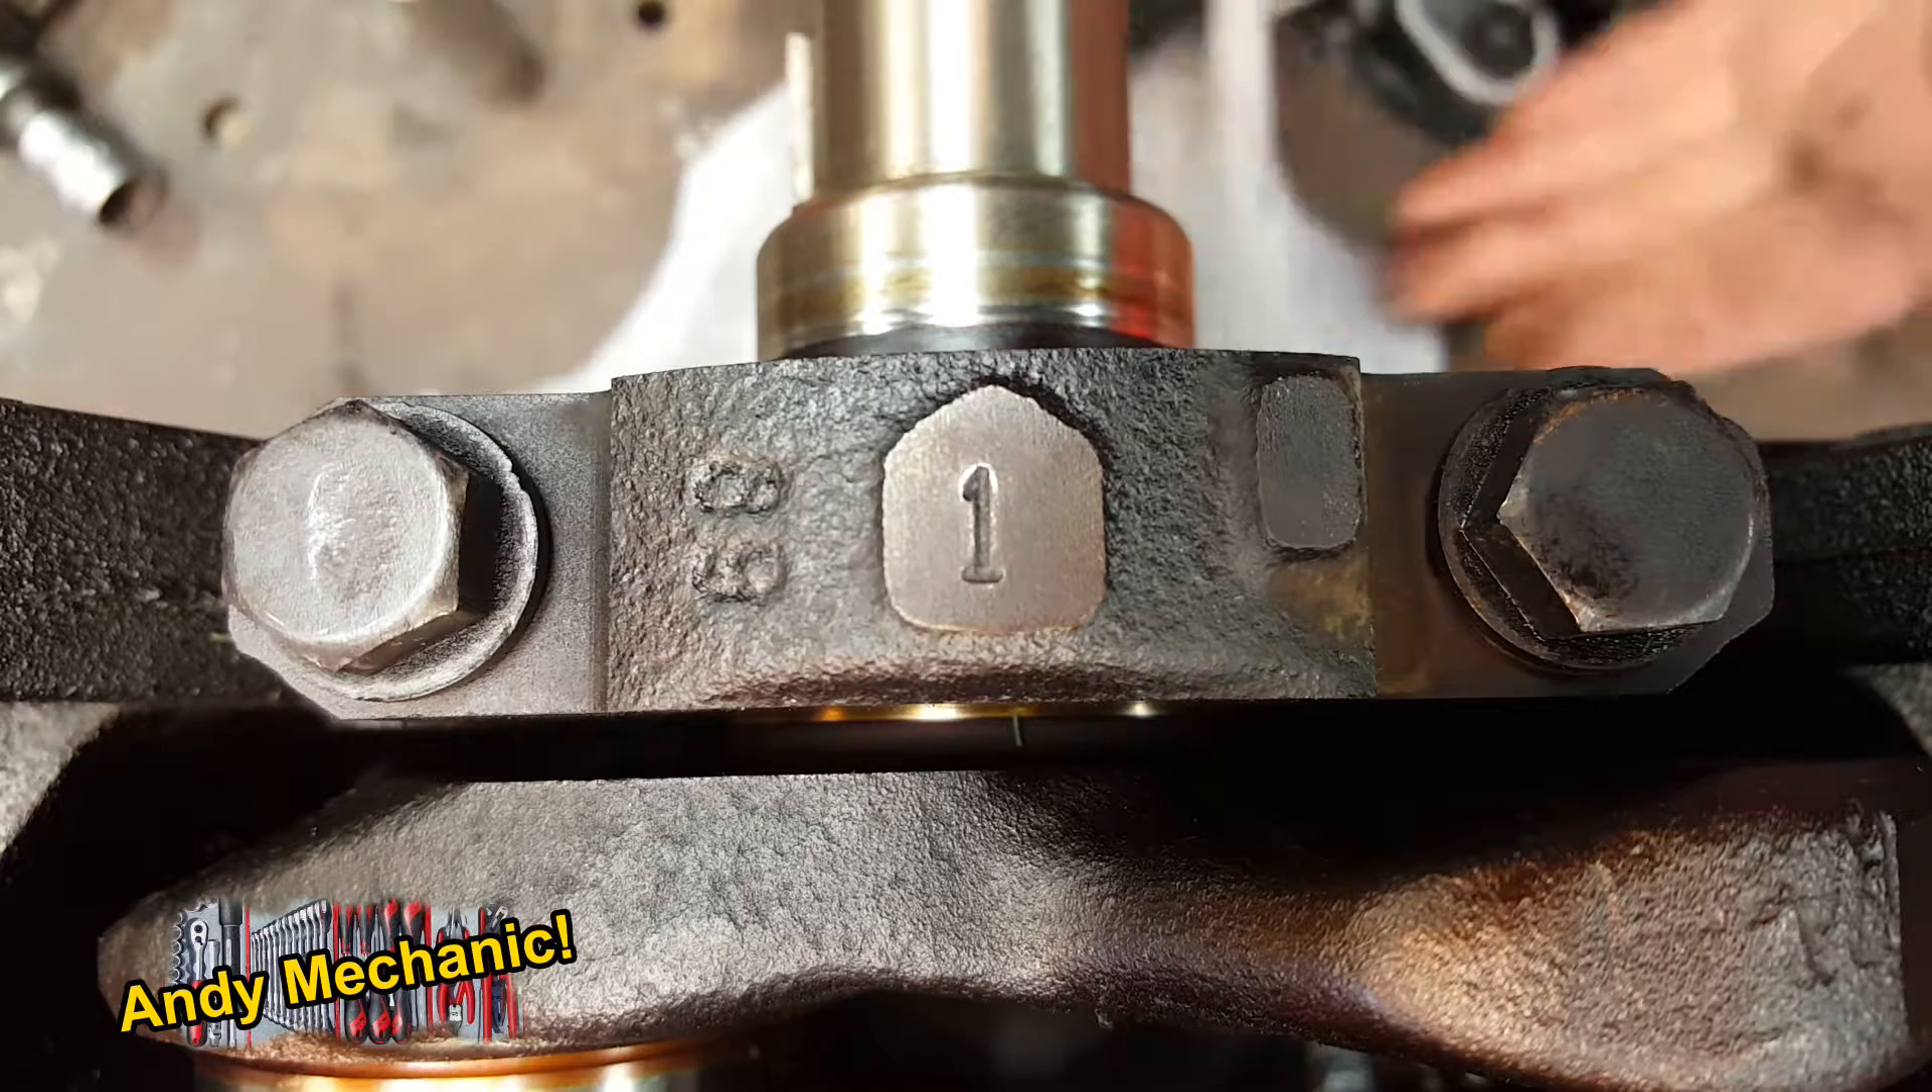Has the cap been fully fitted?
Yes.